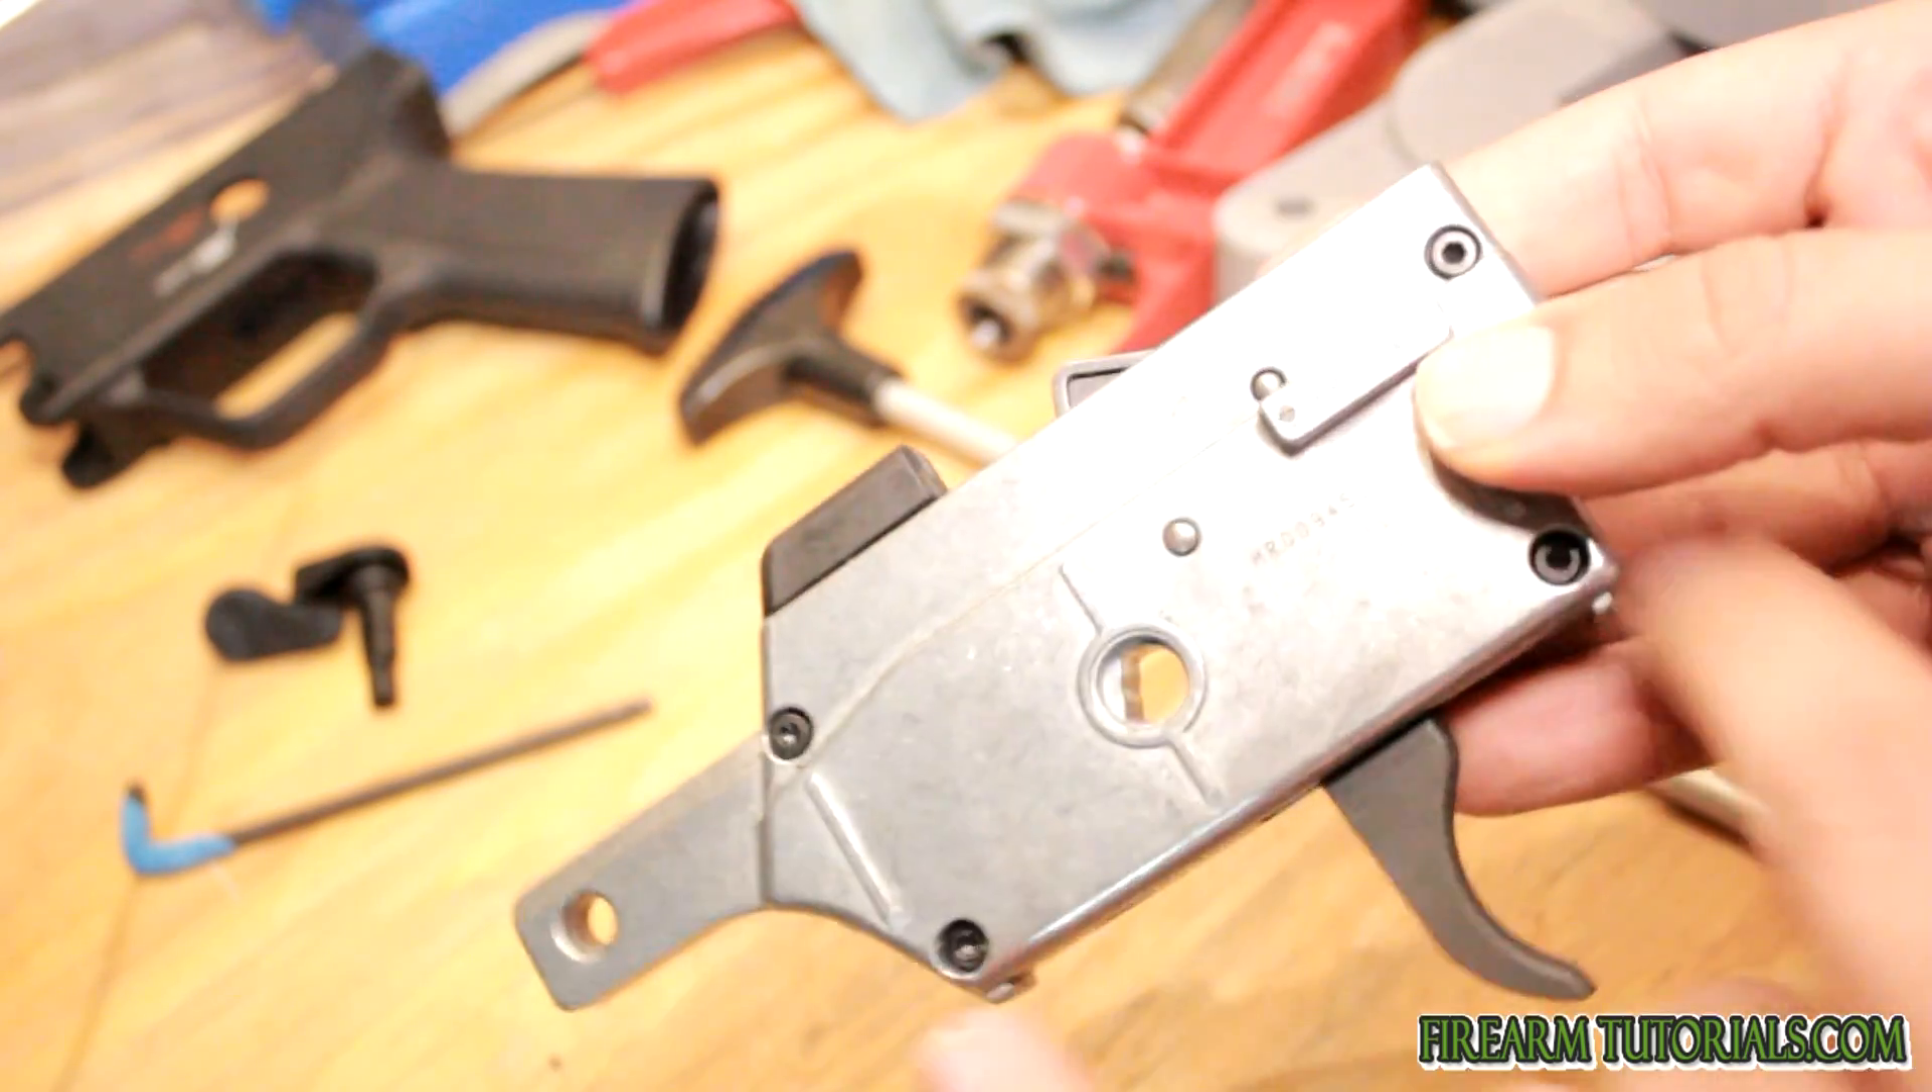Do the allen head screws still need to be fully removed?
Yes.